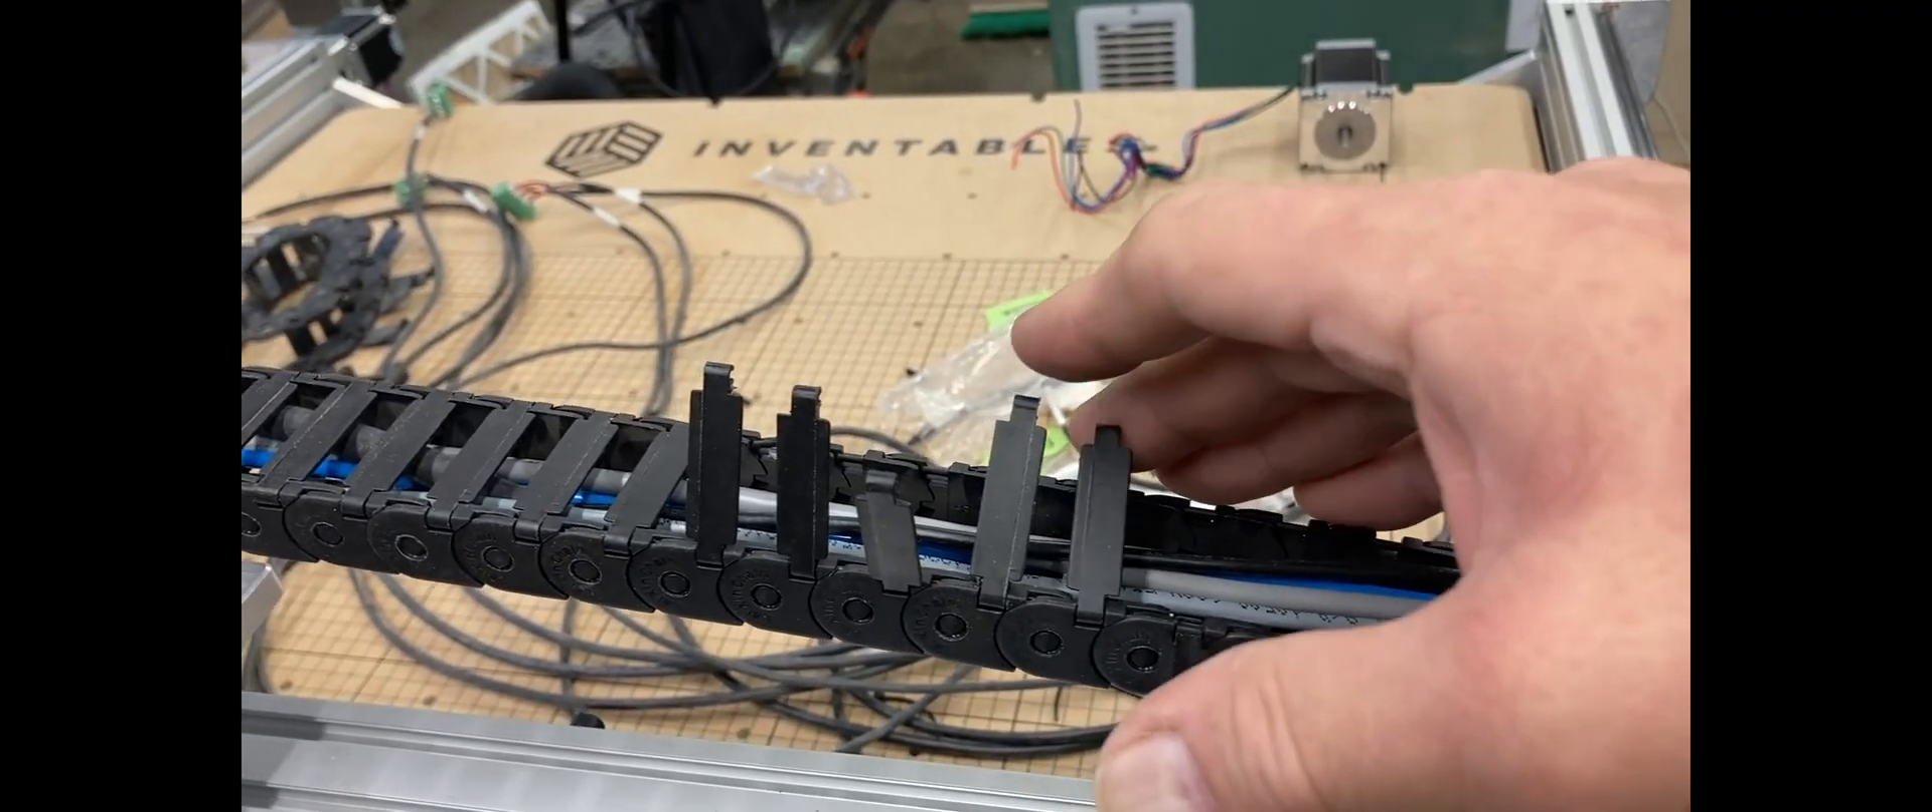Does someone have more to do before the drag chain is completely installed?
Yes.